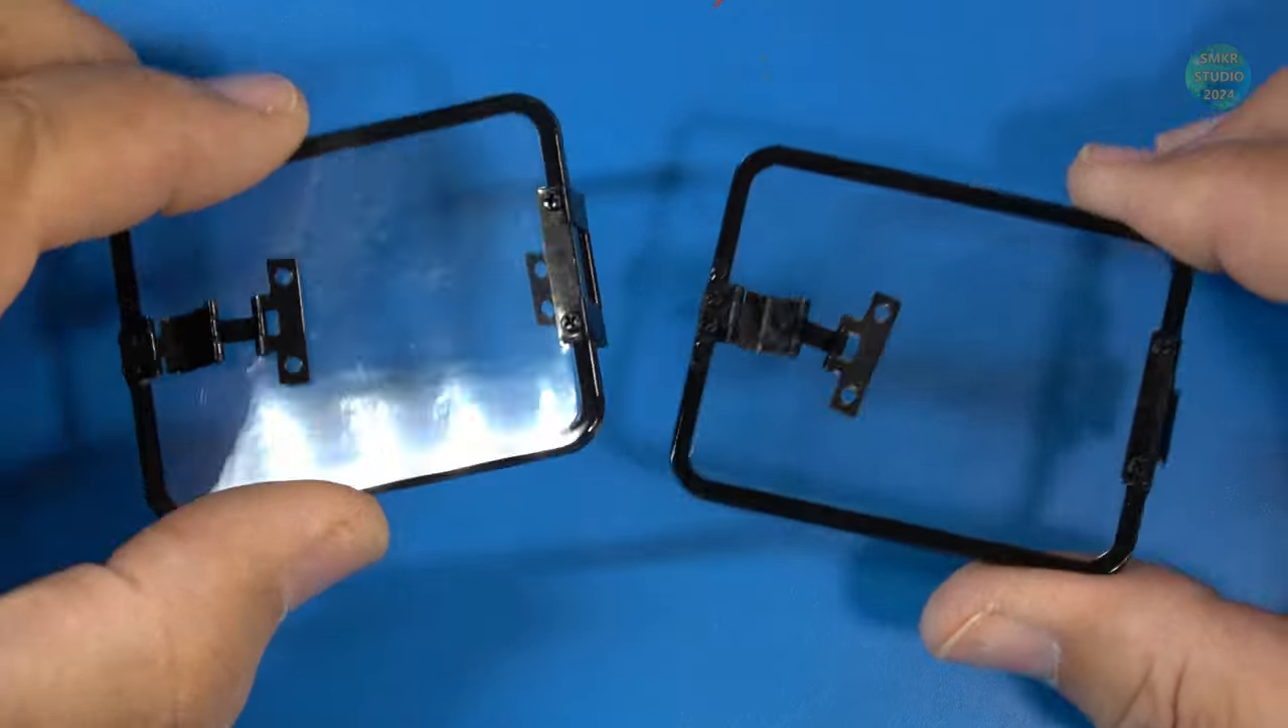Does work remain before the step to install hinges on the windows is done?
No.